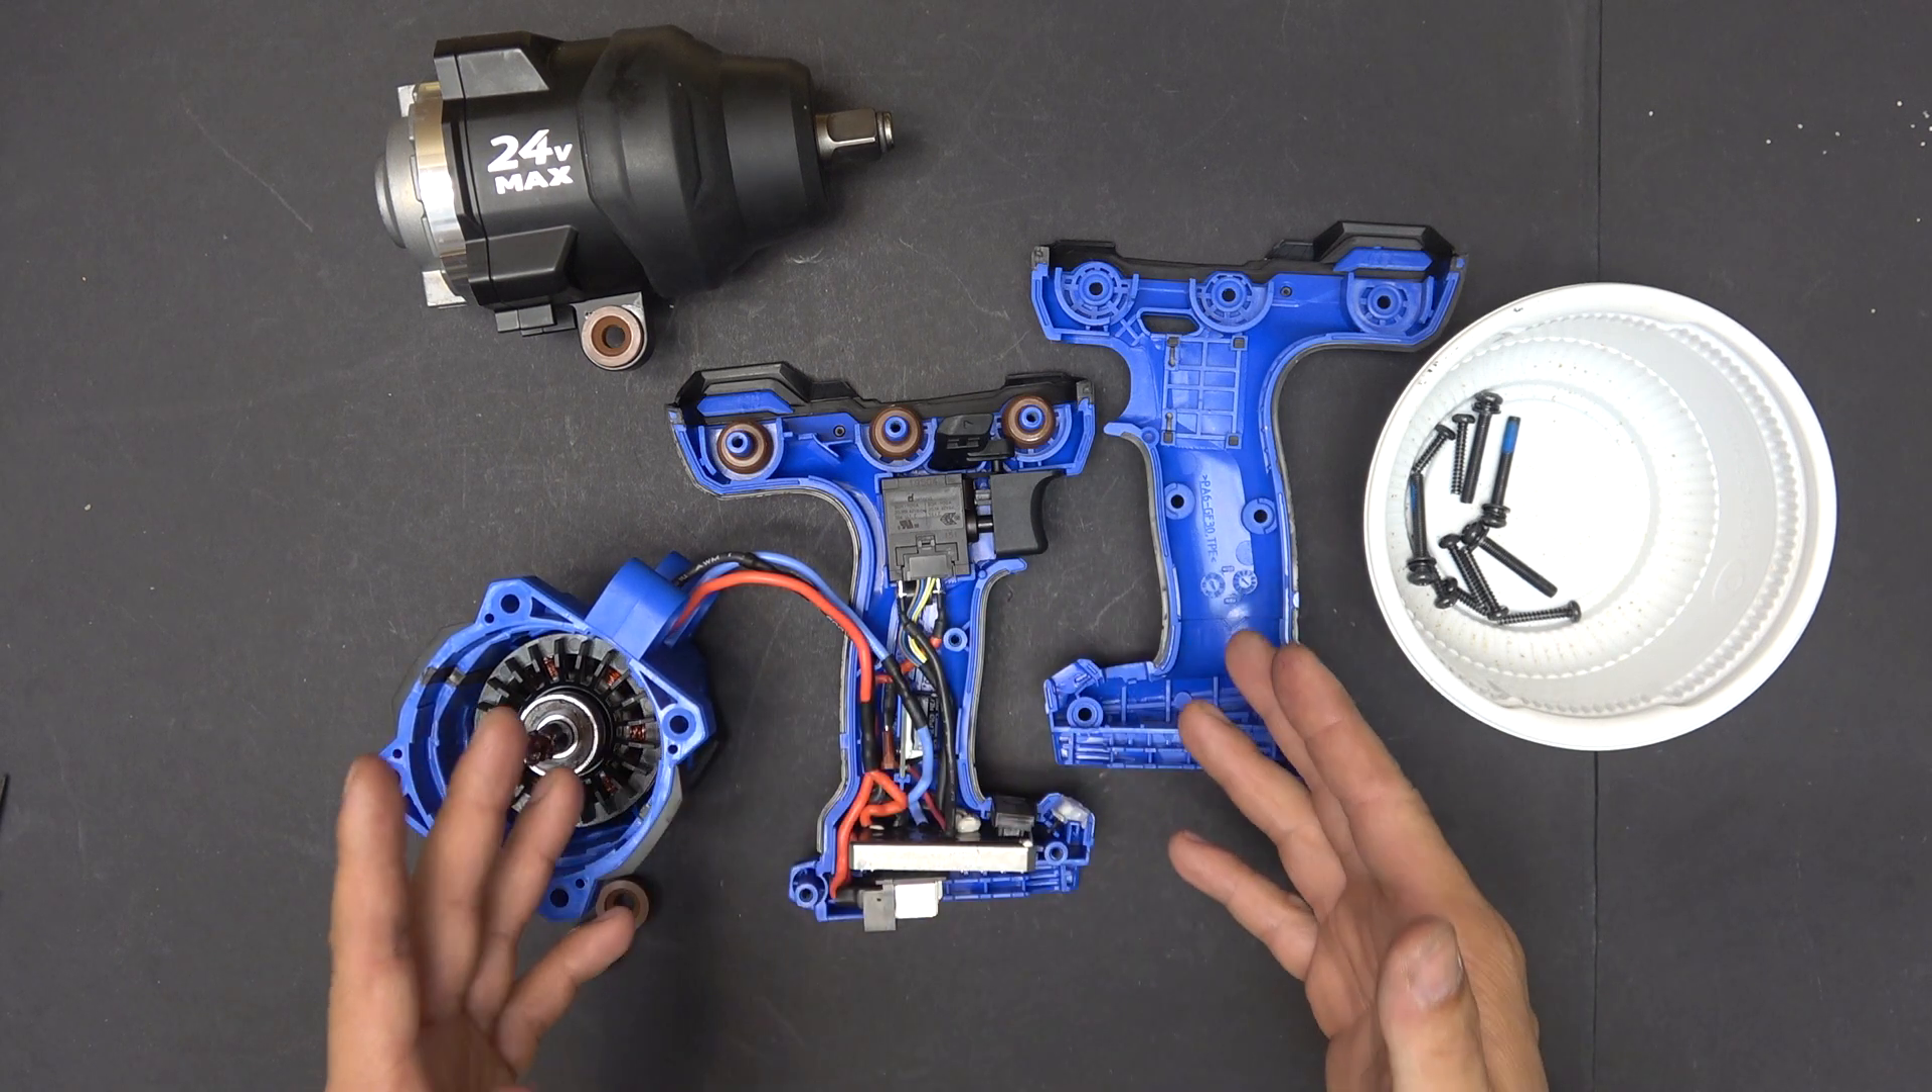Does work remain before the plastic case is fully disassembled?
No.